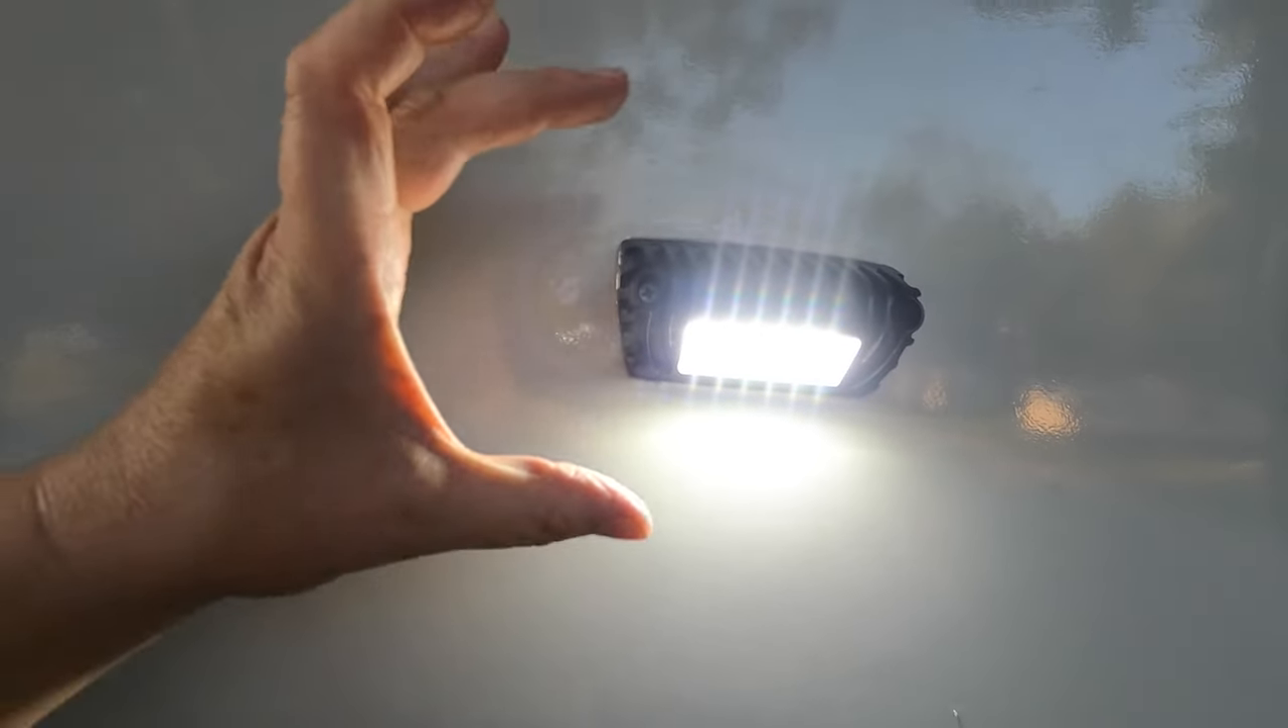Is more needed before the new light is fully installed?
No.